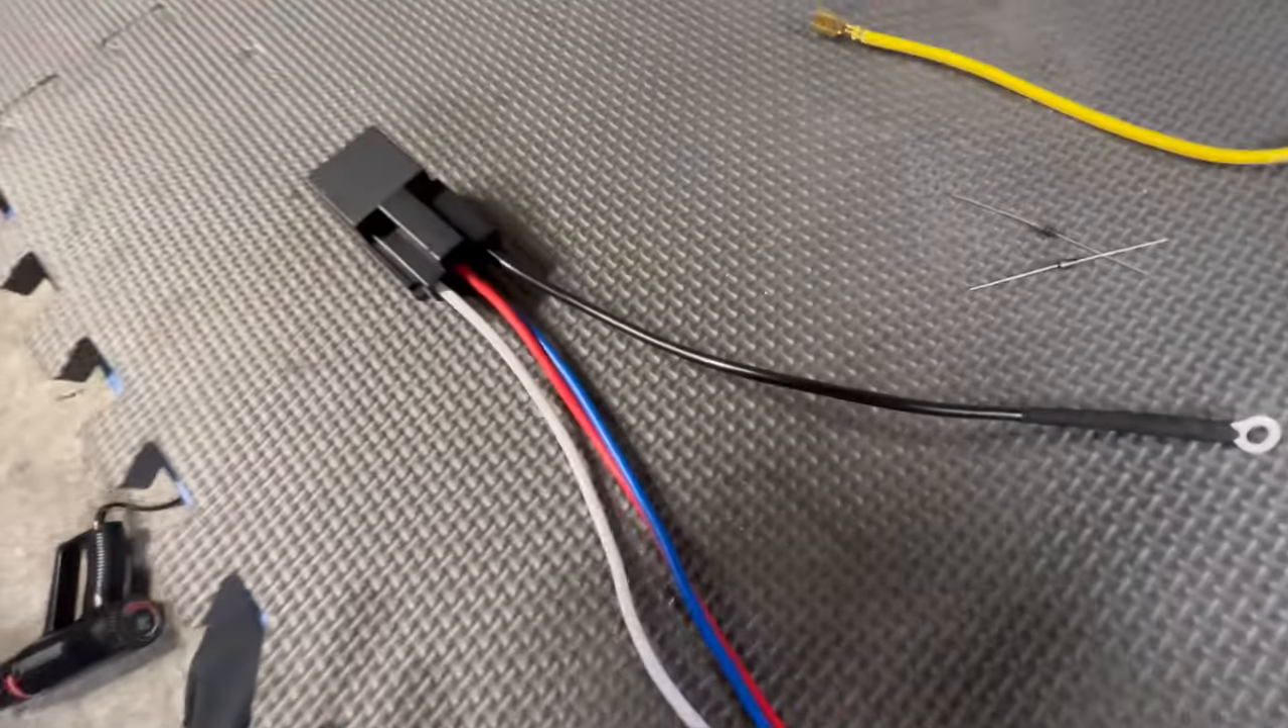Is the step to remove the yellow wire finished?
Yes.